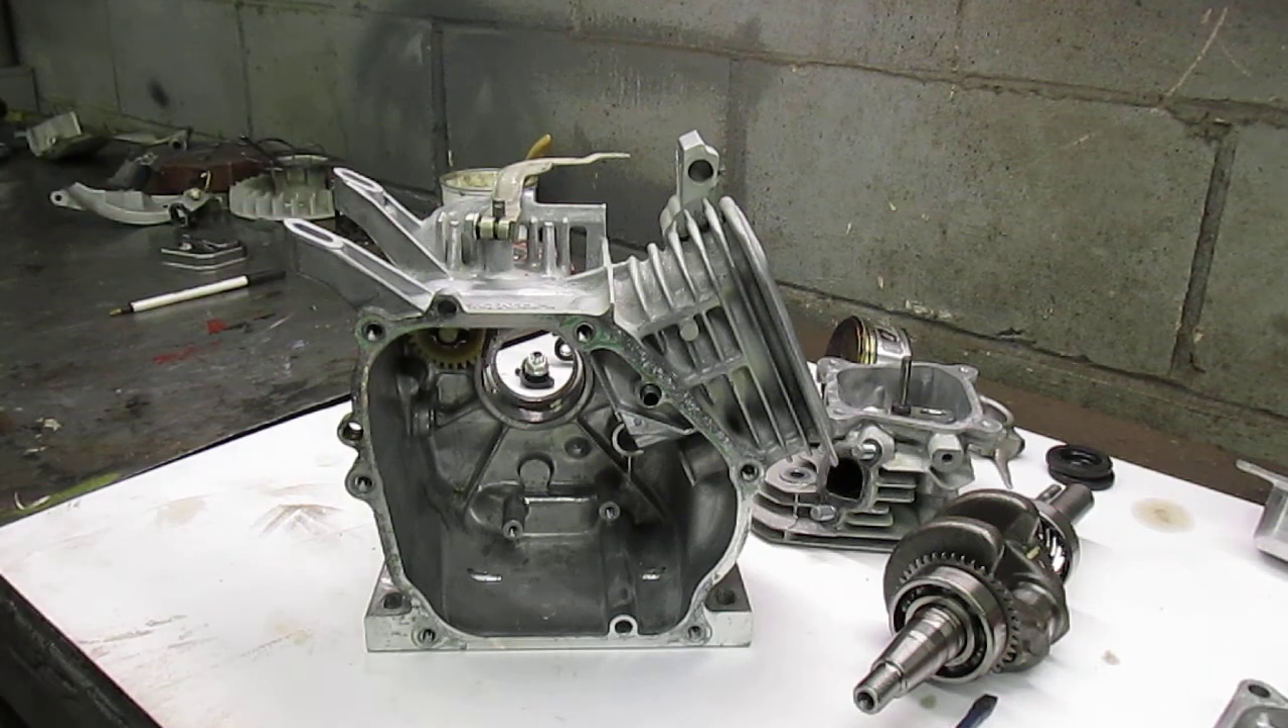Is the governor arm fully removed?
No.